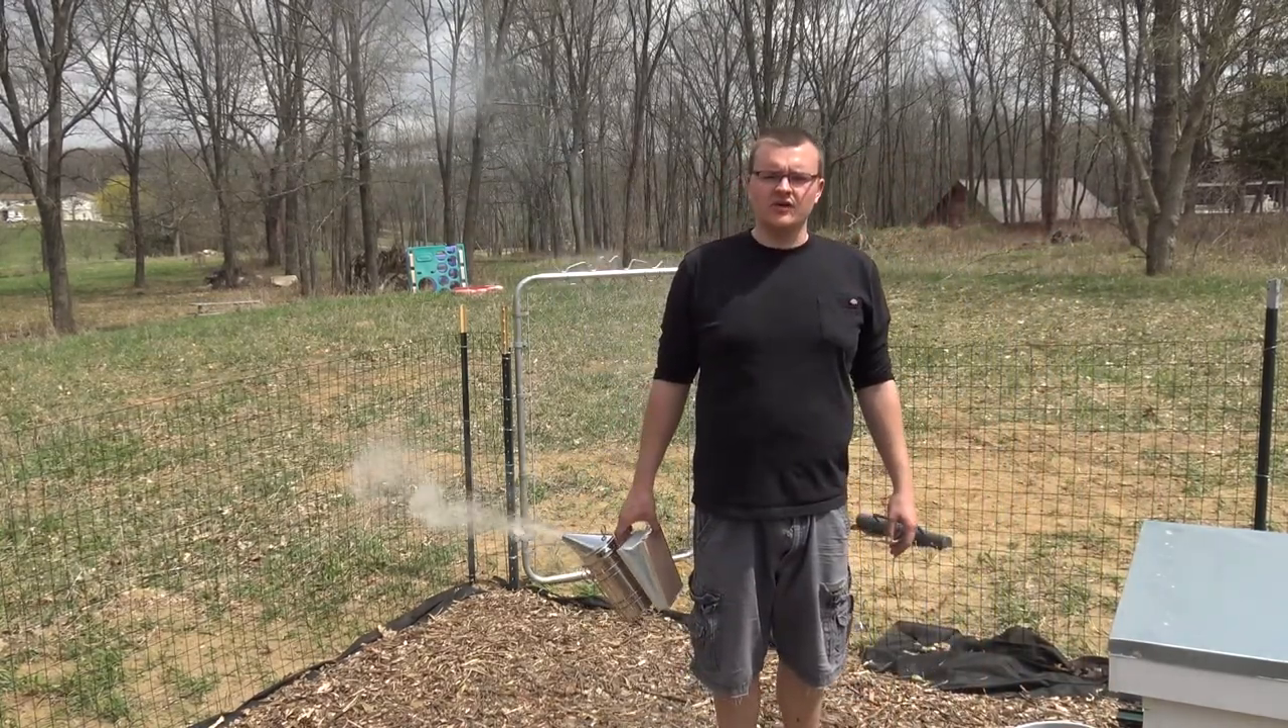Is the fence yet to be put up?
No.